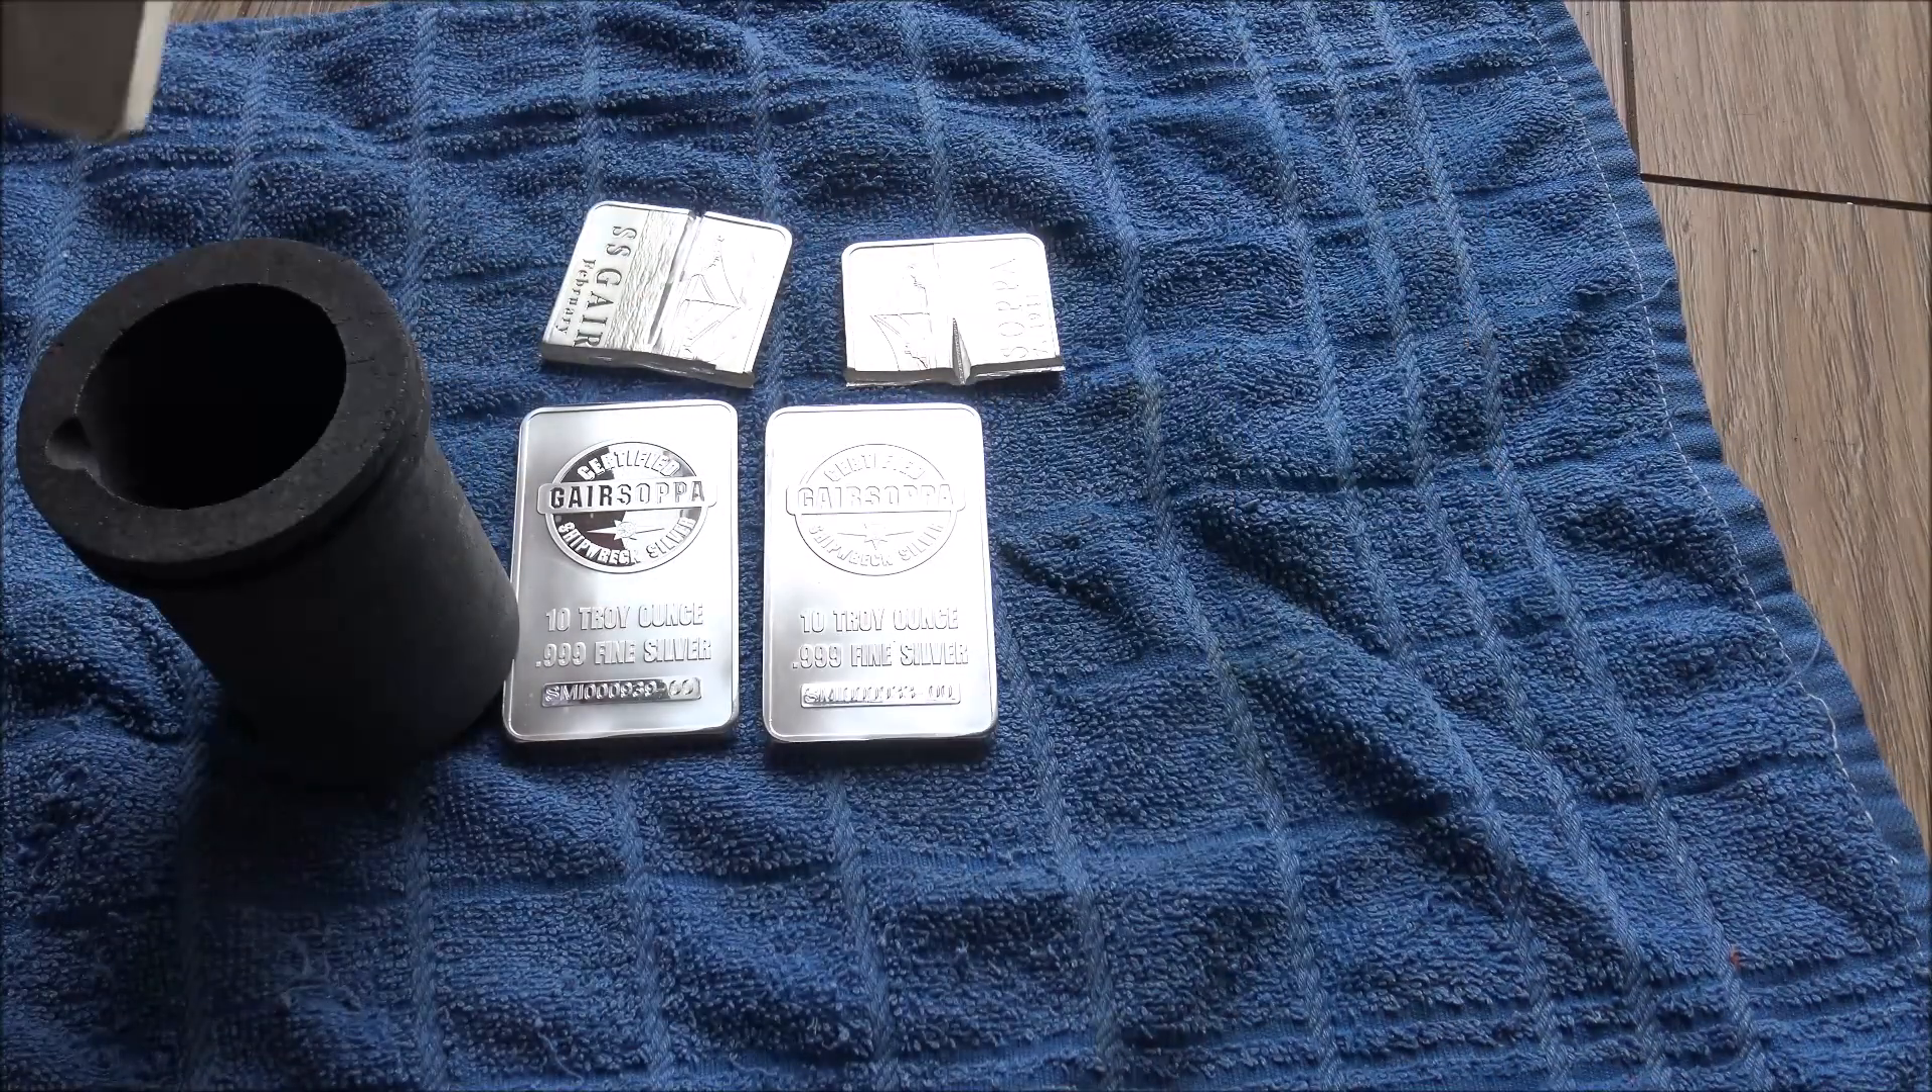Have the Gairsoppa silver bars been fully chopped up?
No.